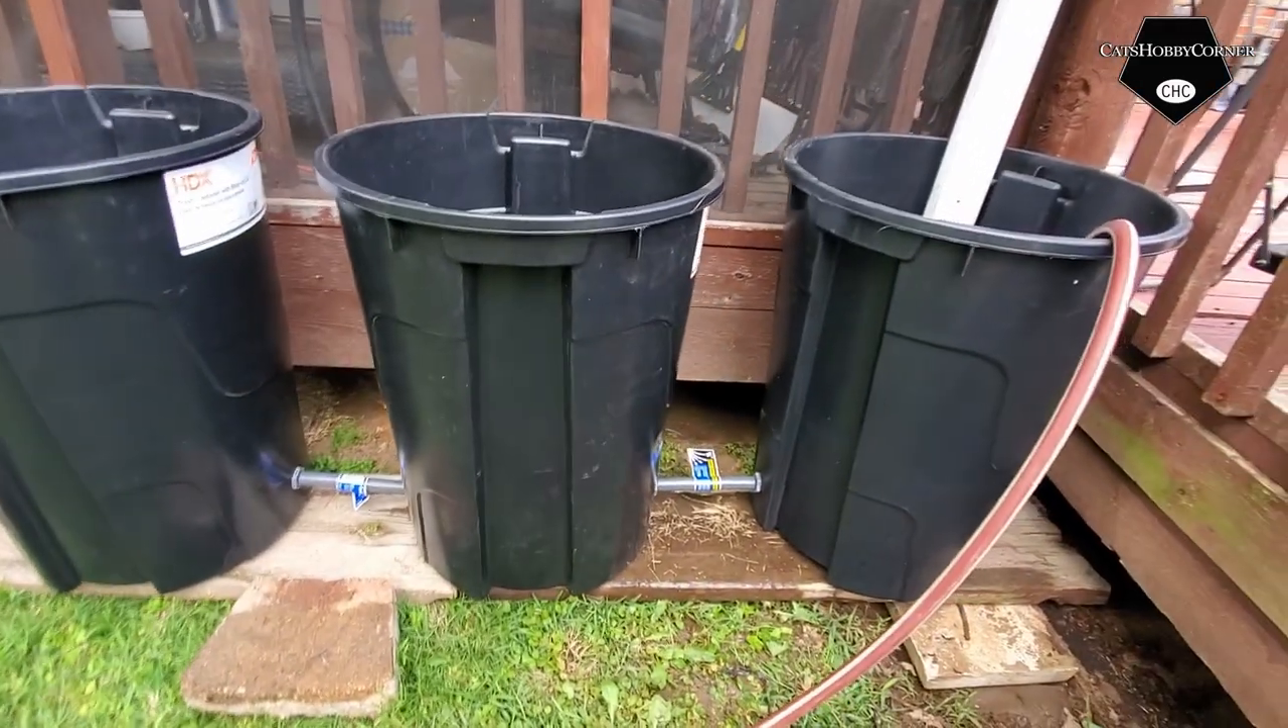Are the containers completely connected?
Yes.